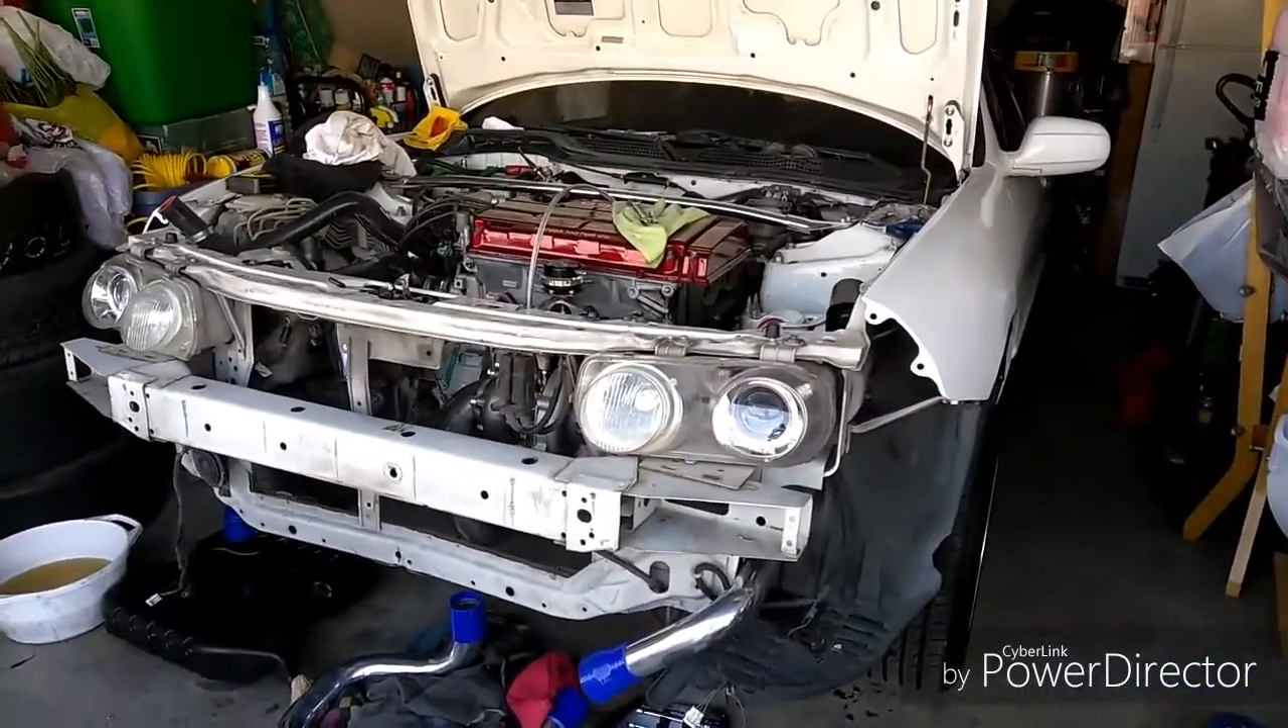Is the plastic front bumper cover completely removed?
Yes.